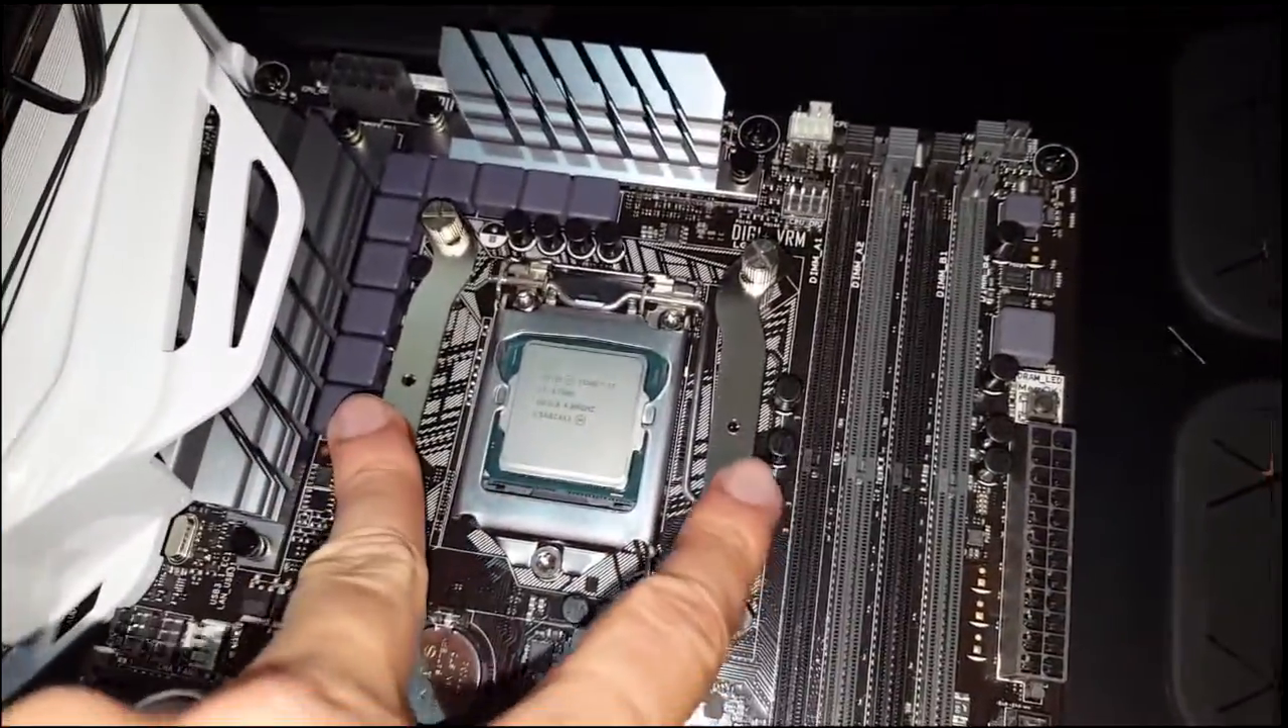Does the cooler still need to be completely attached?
Yes.